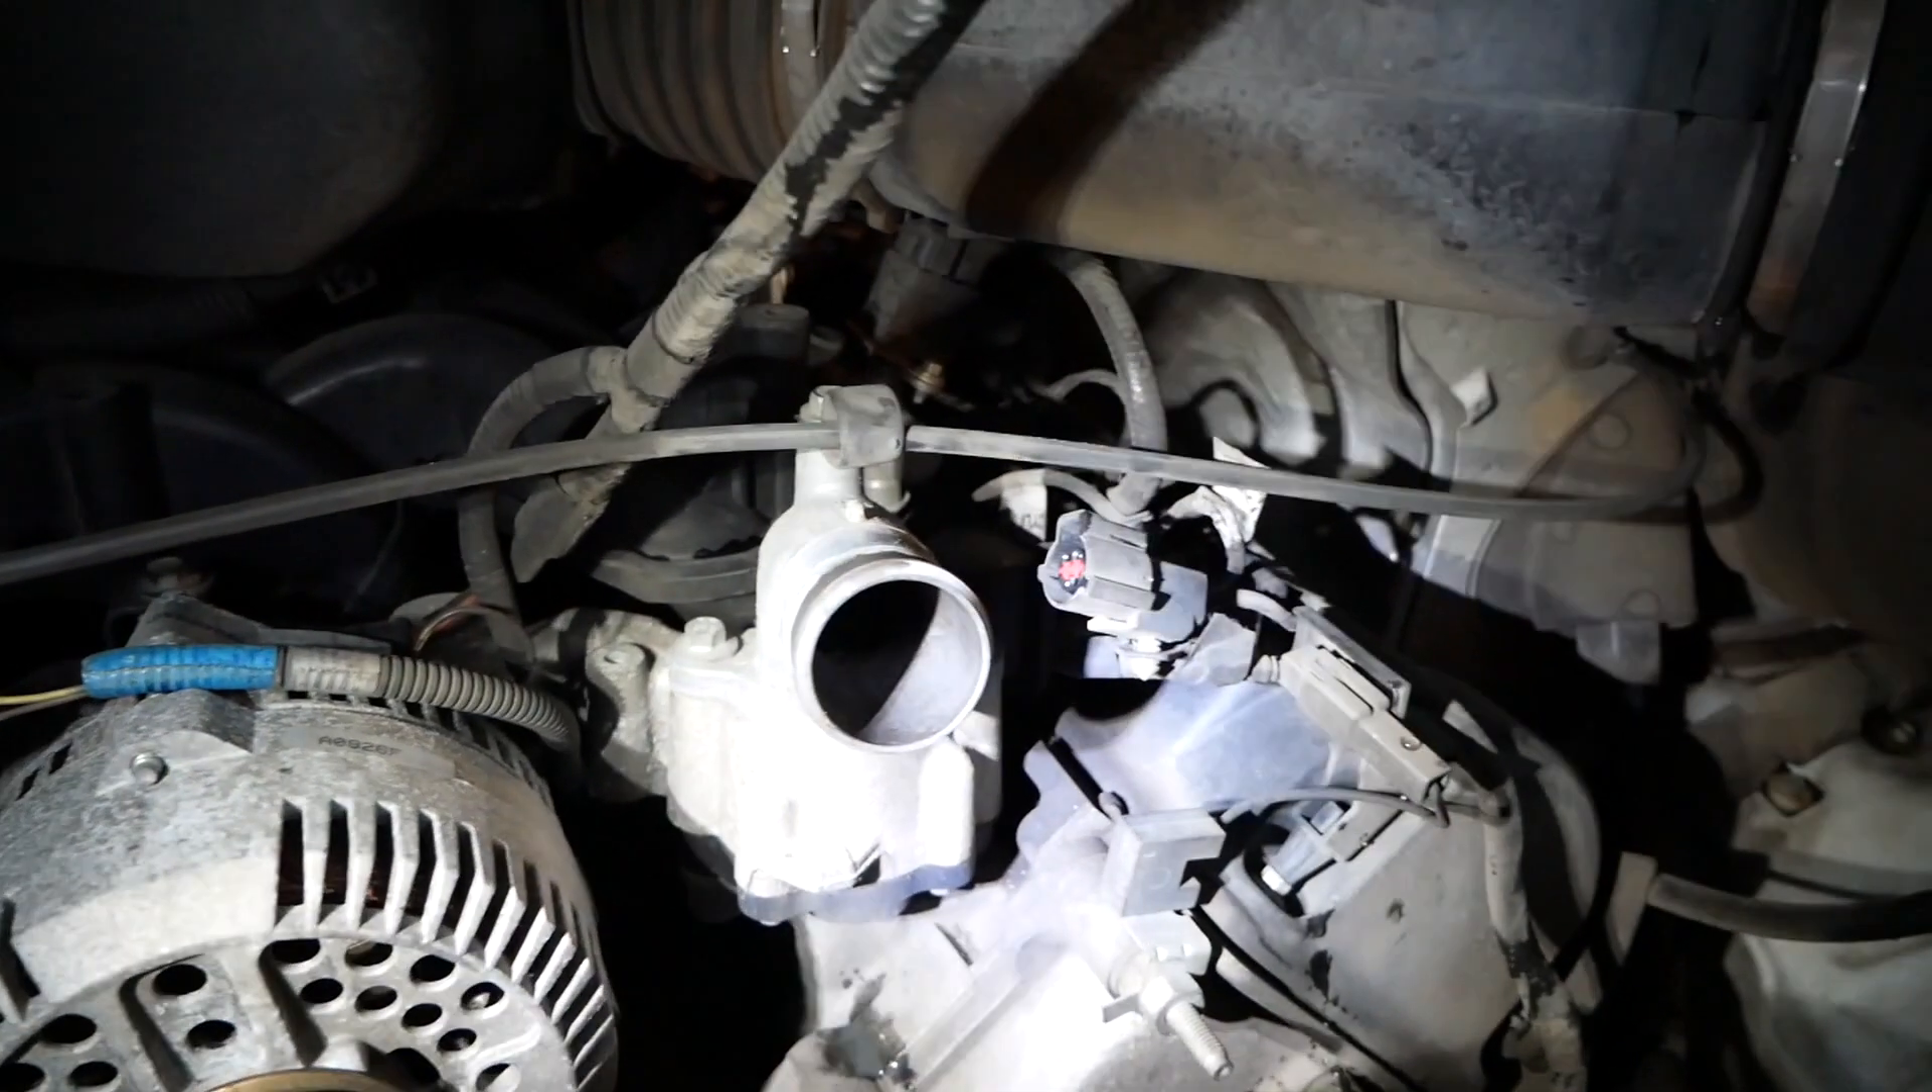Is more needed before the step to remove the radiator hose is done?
No.